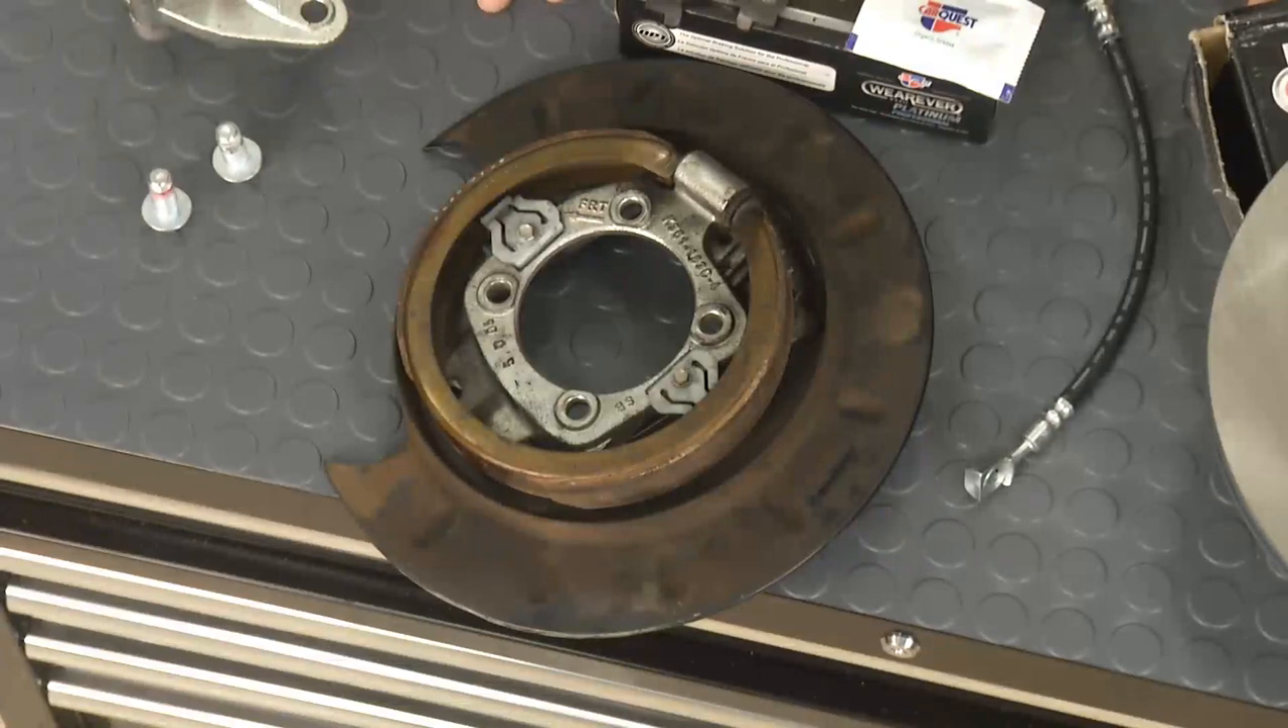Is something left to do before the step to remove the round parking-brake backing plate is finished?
No.